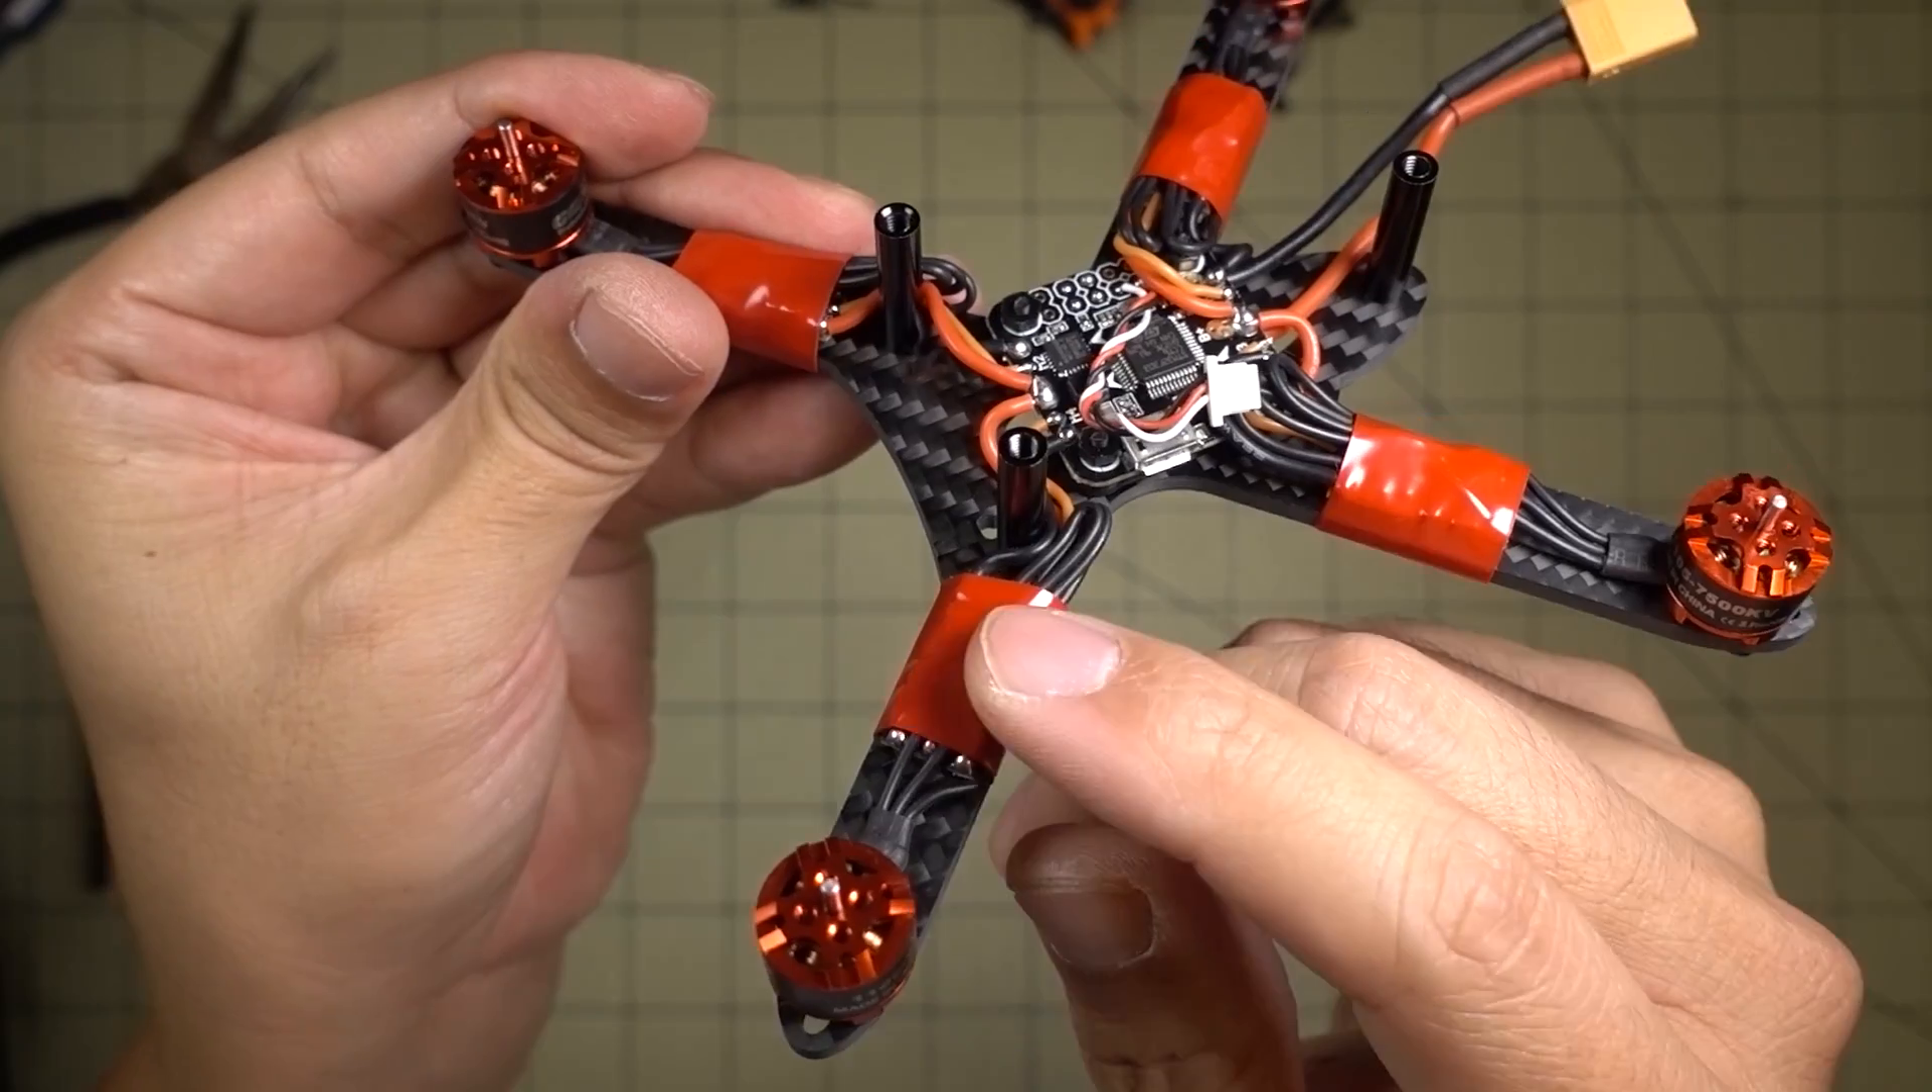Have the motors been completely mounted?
Yes.